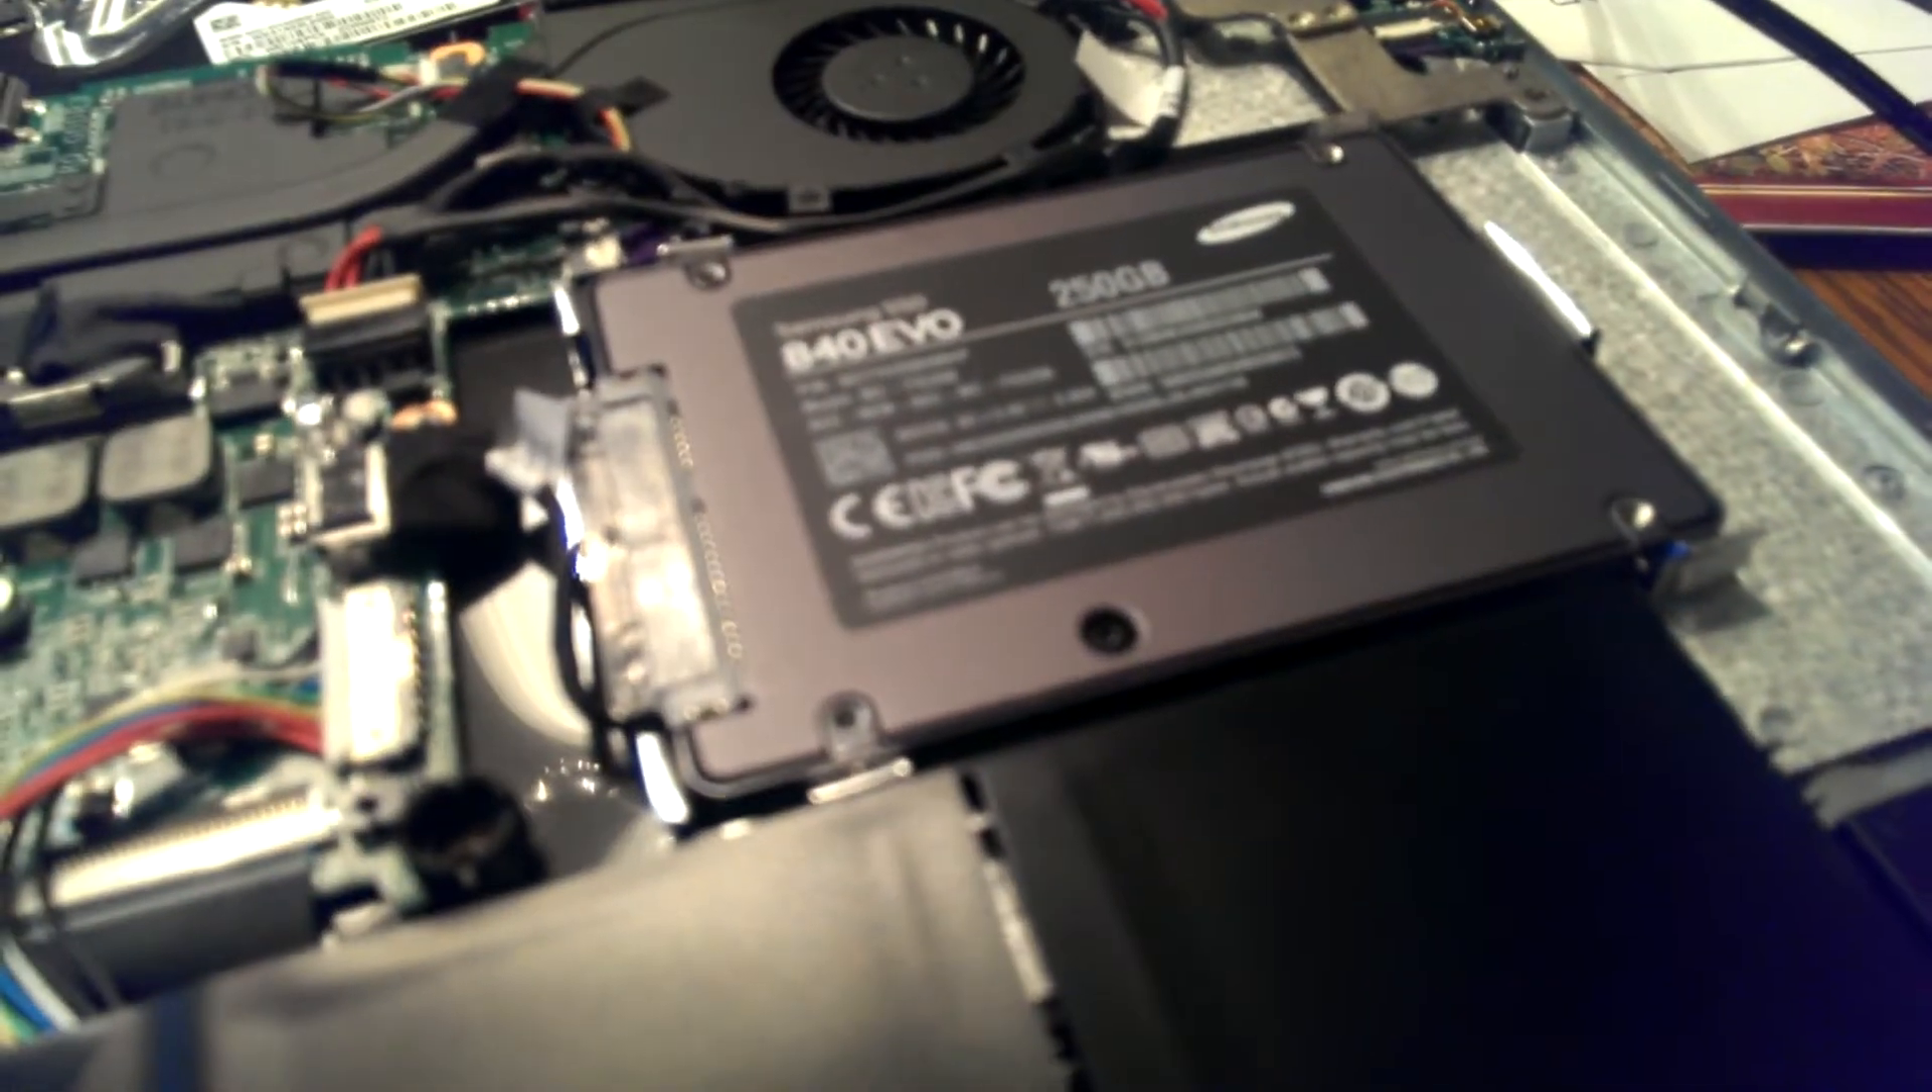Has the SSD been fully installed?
Yes.